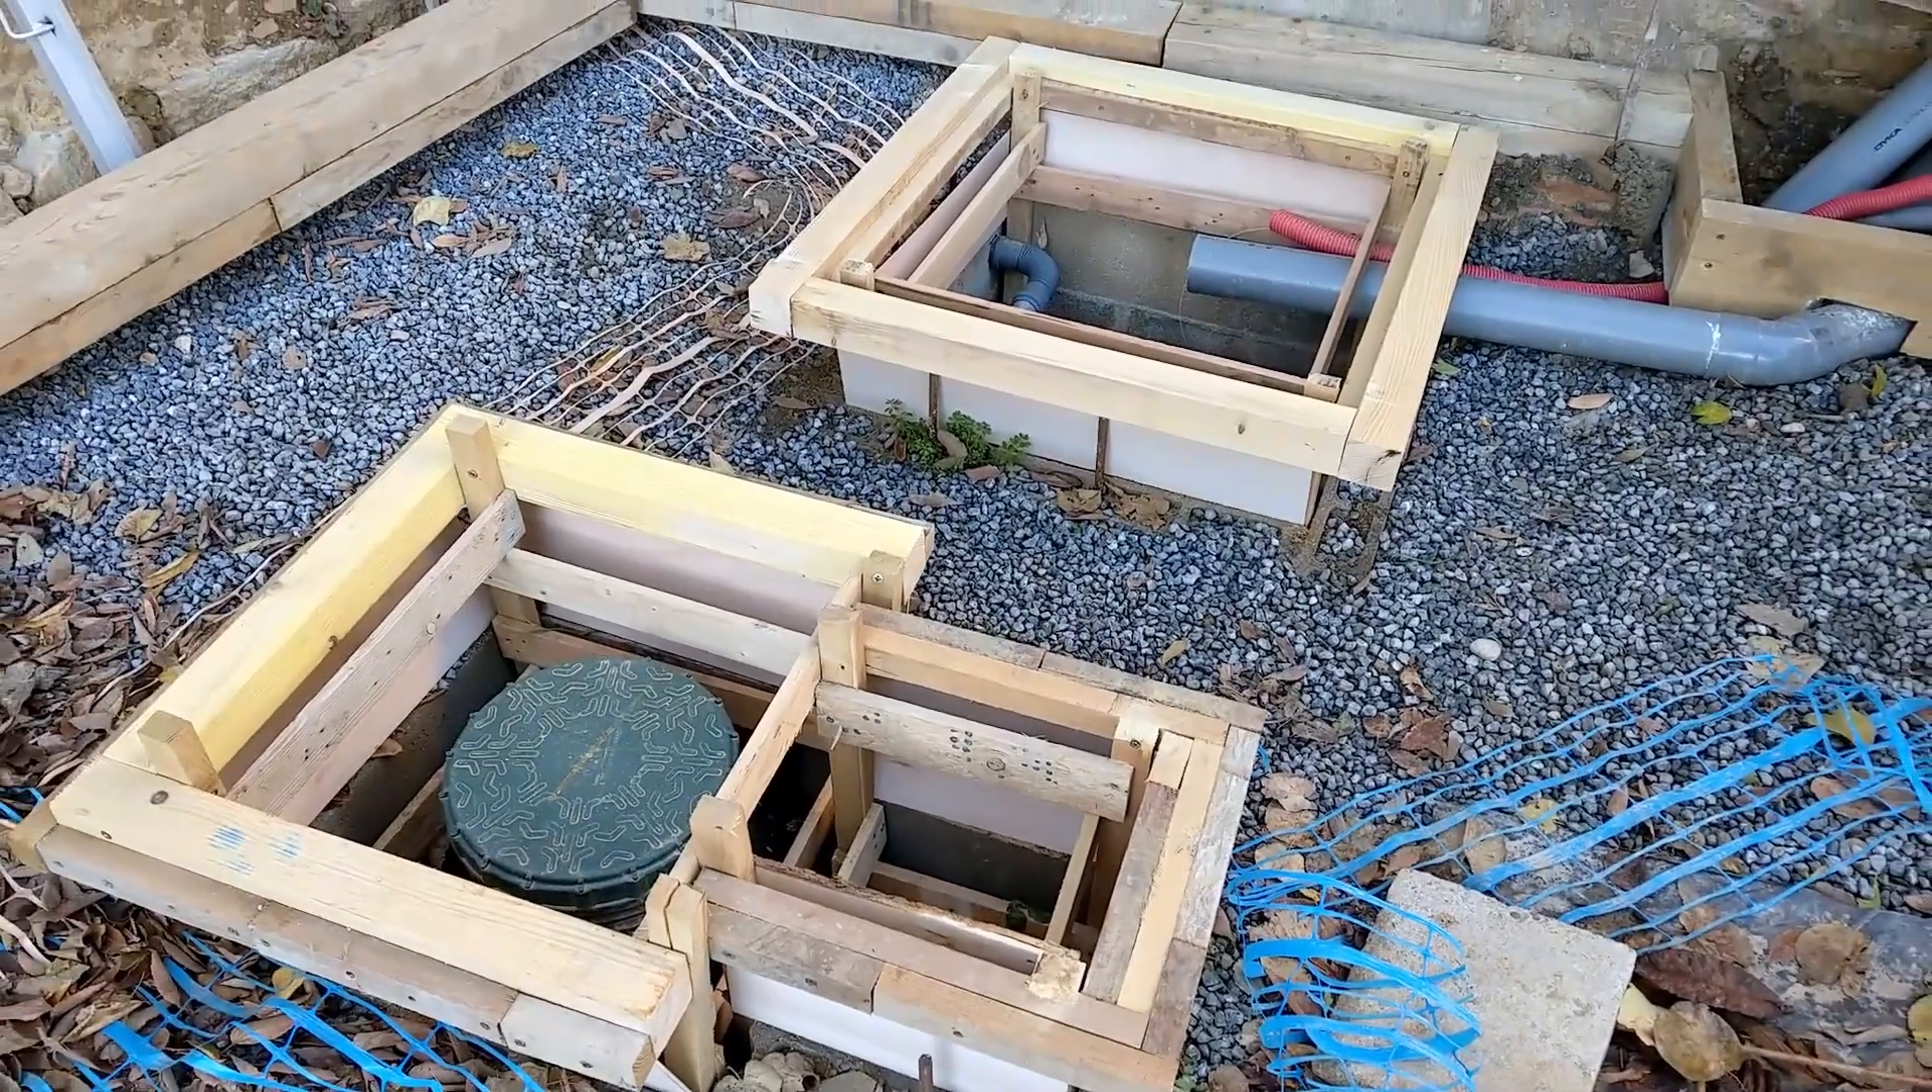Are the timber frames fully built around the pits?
Yes.